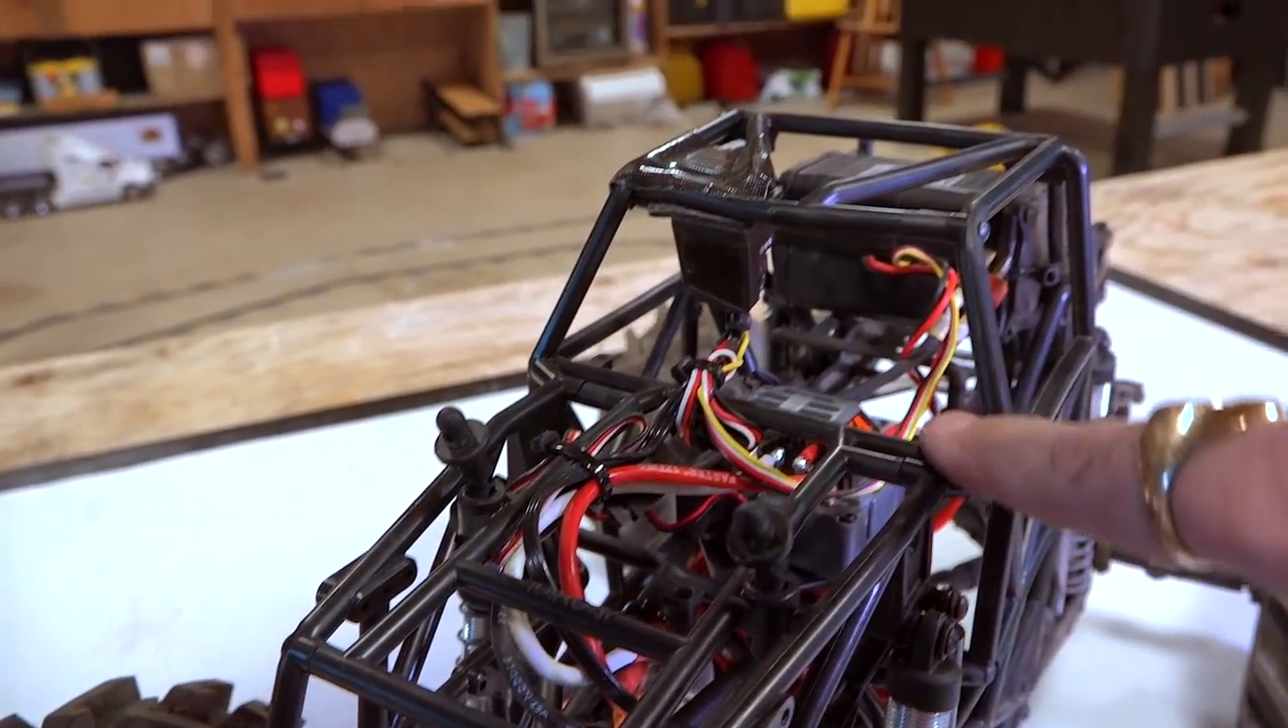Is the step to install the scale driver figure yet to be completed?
Yes.